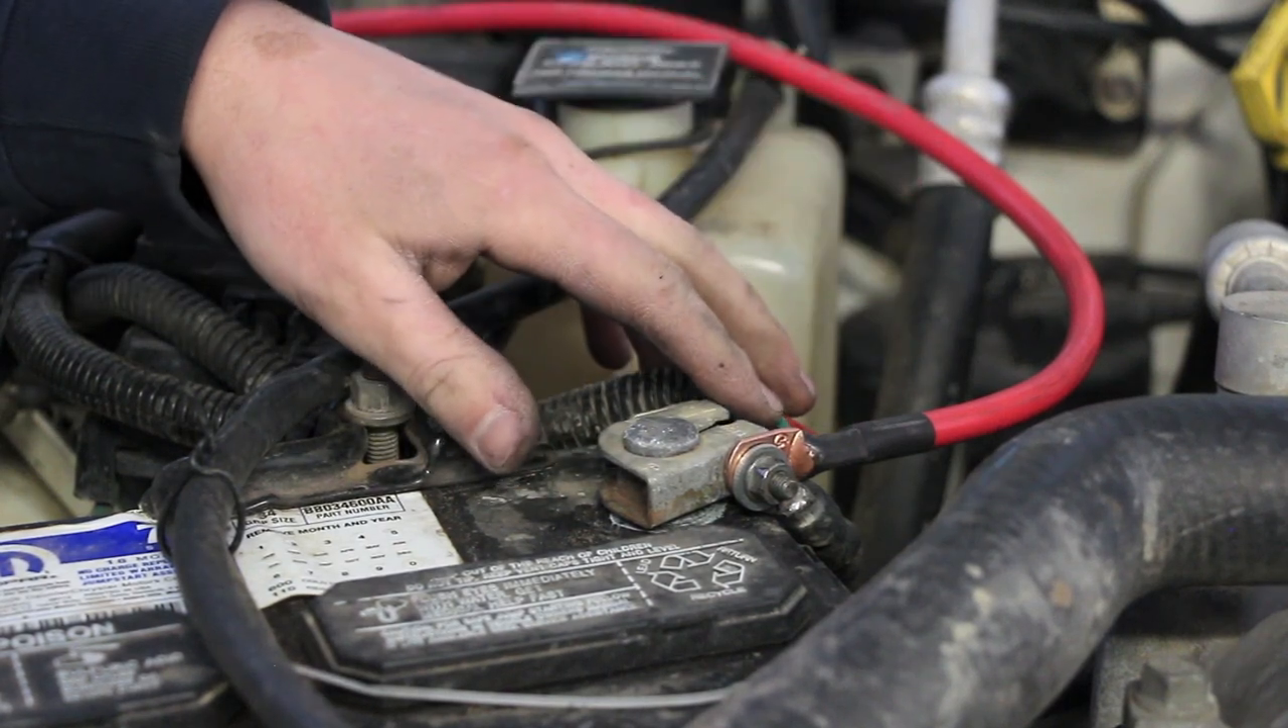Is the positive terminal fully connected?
Yes.